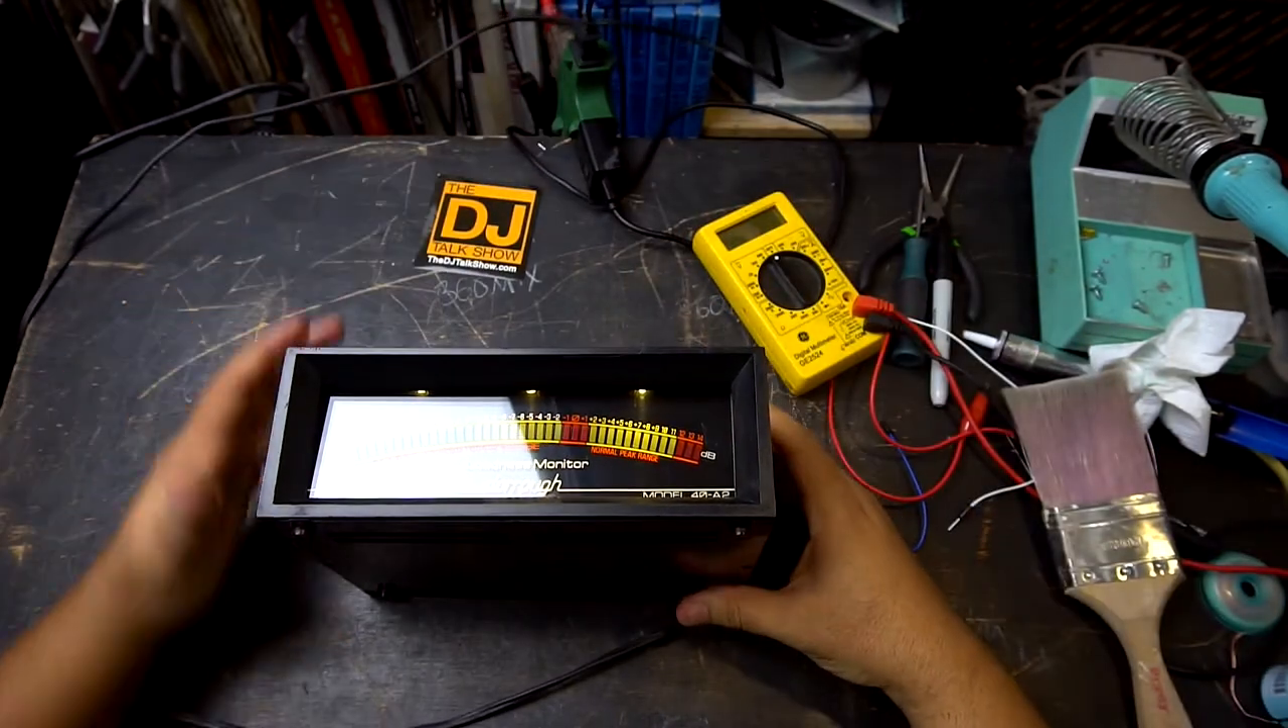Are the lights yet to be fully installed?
No.